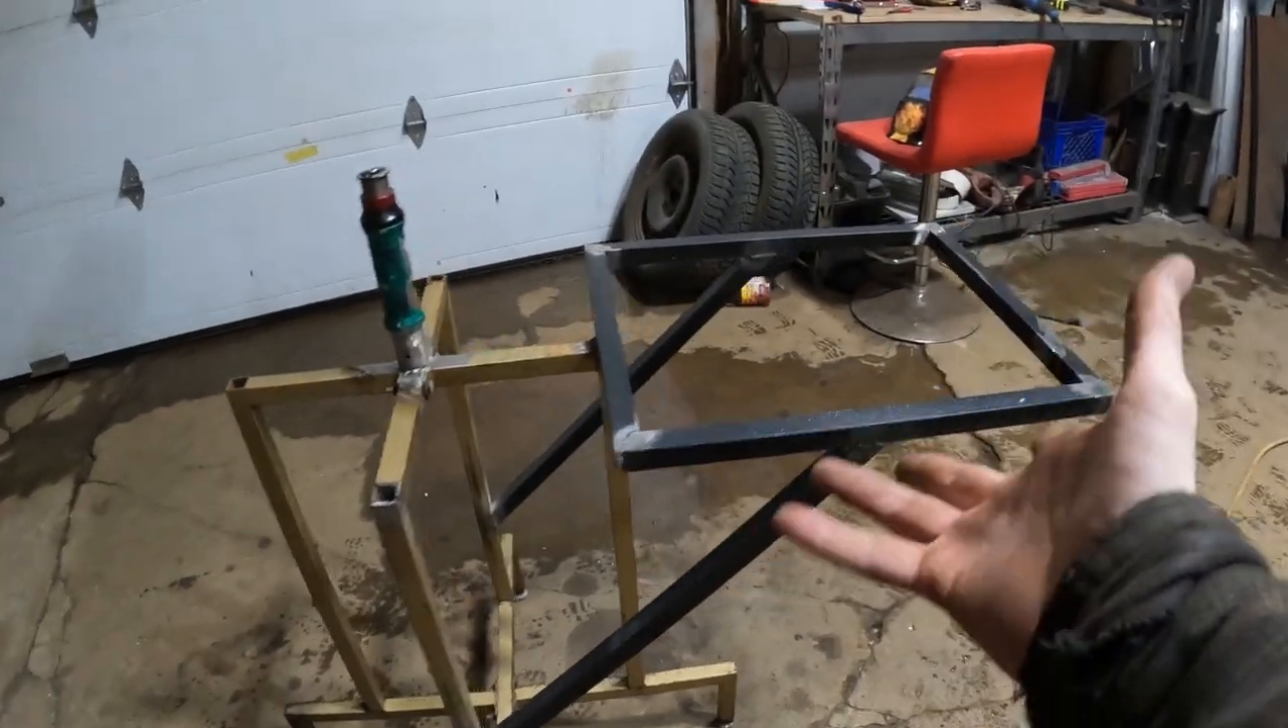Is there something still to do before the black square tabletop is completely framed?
No.